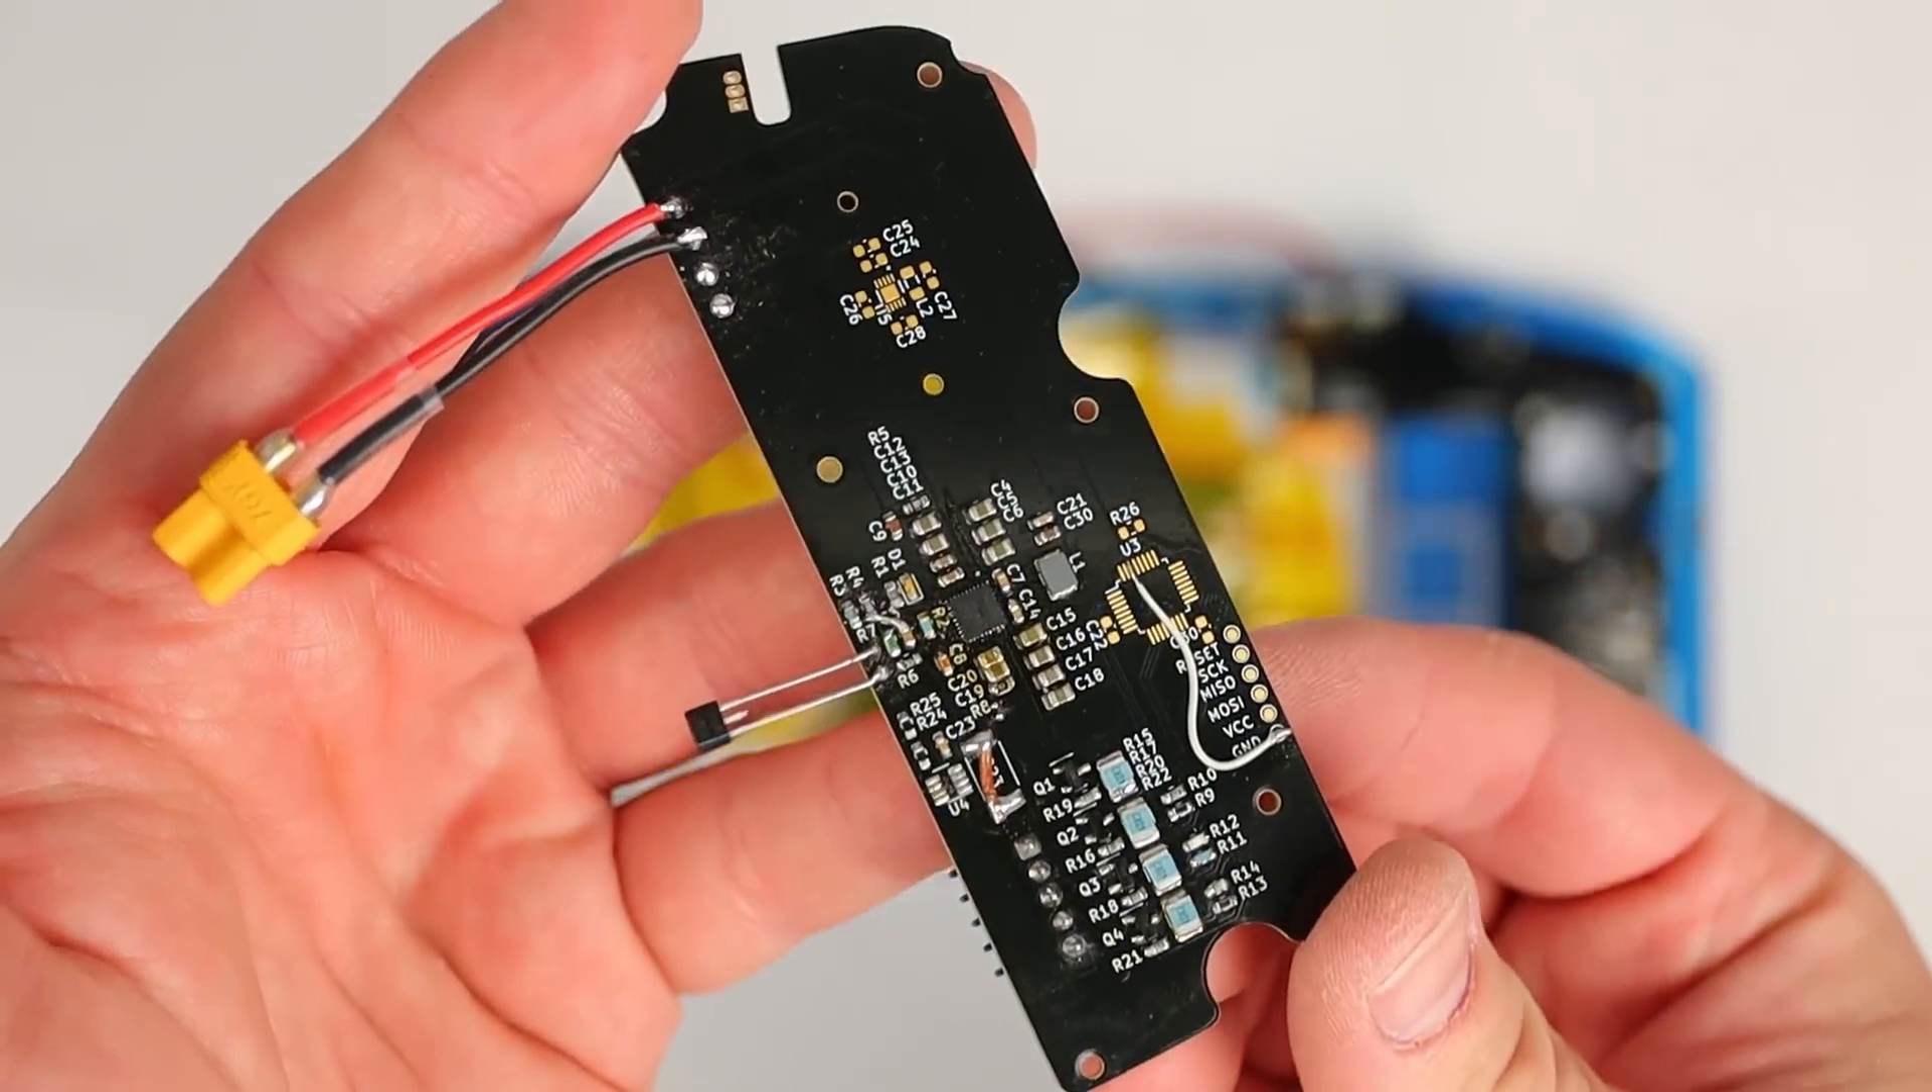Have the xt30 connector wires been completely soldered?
Yes.